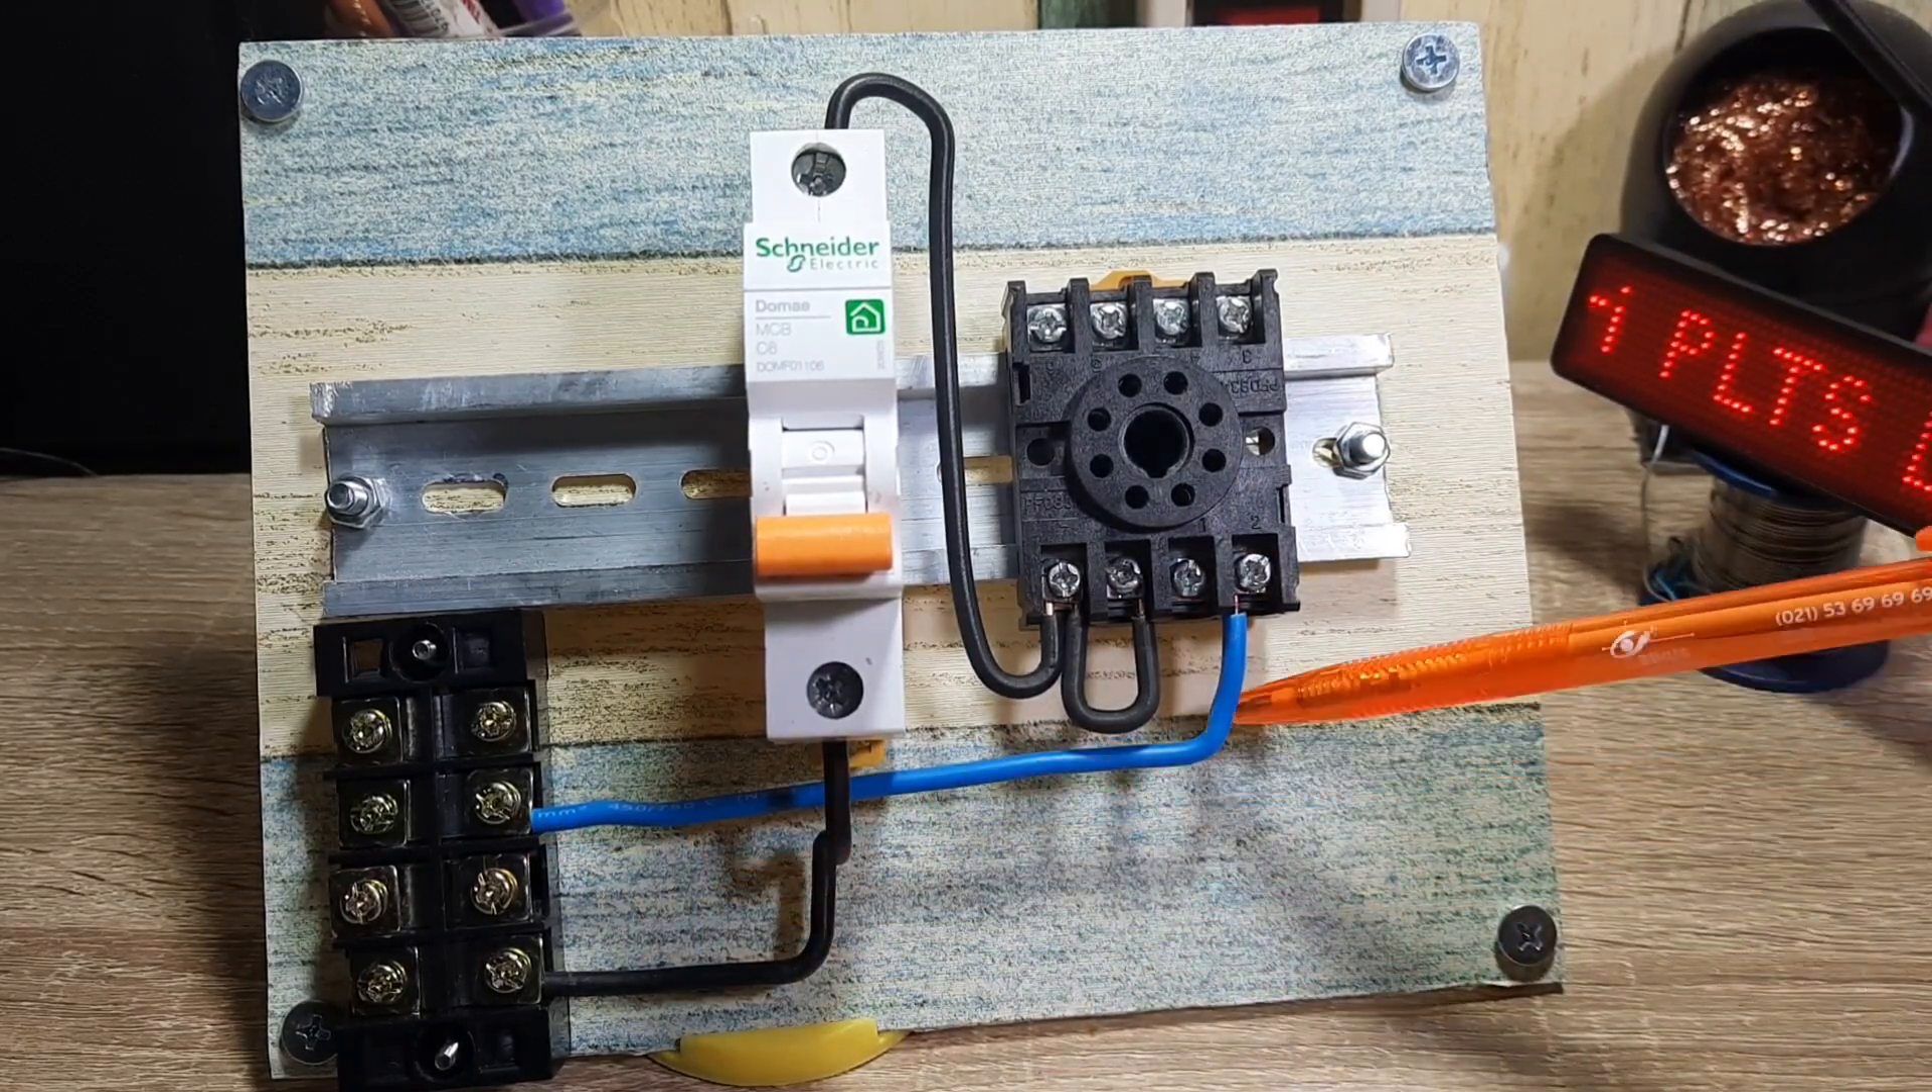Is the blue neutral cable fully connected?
Yes.